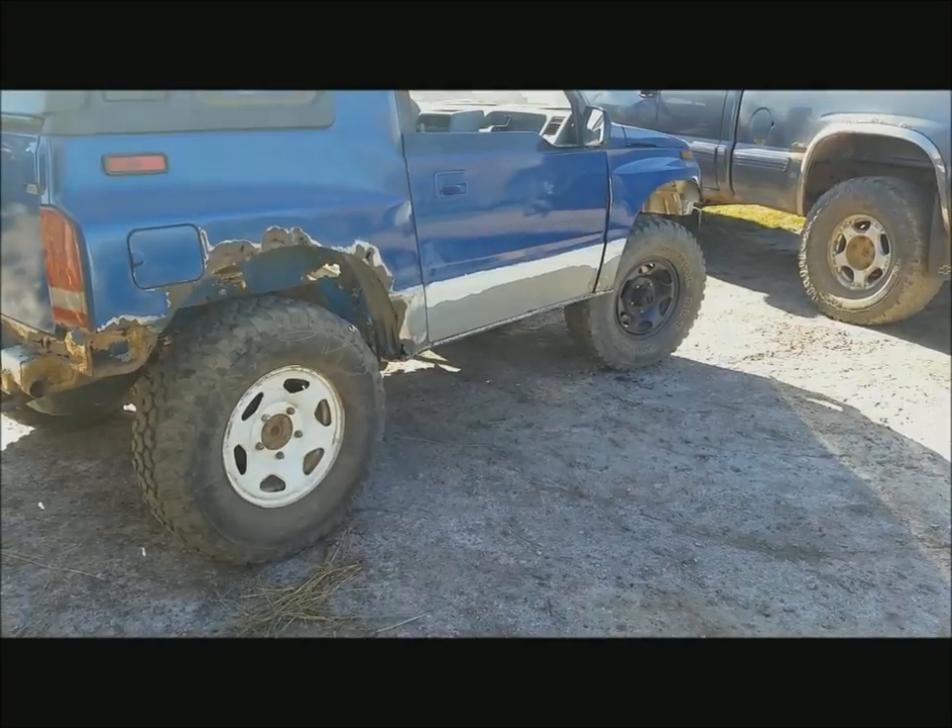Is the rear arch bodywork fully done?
No.